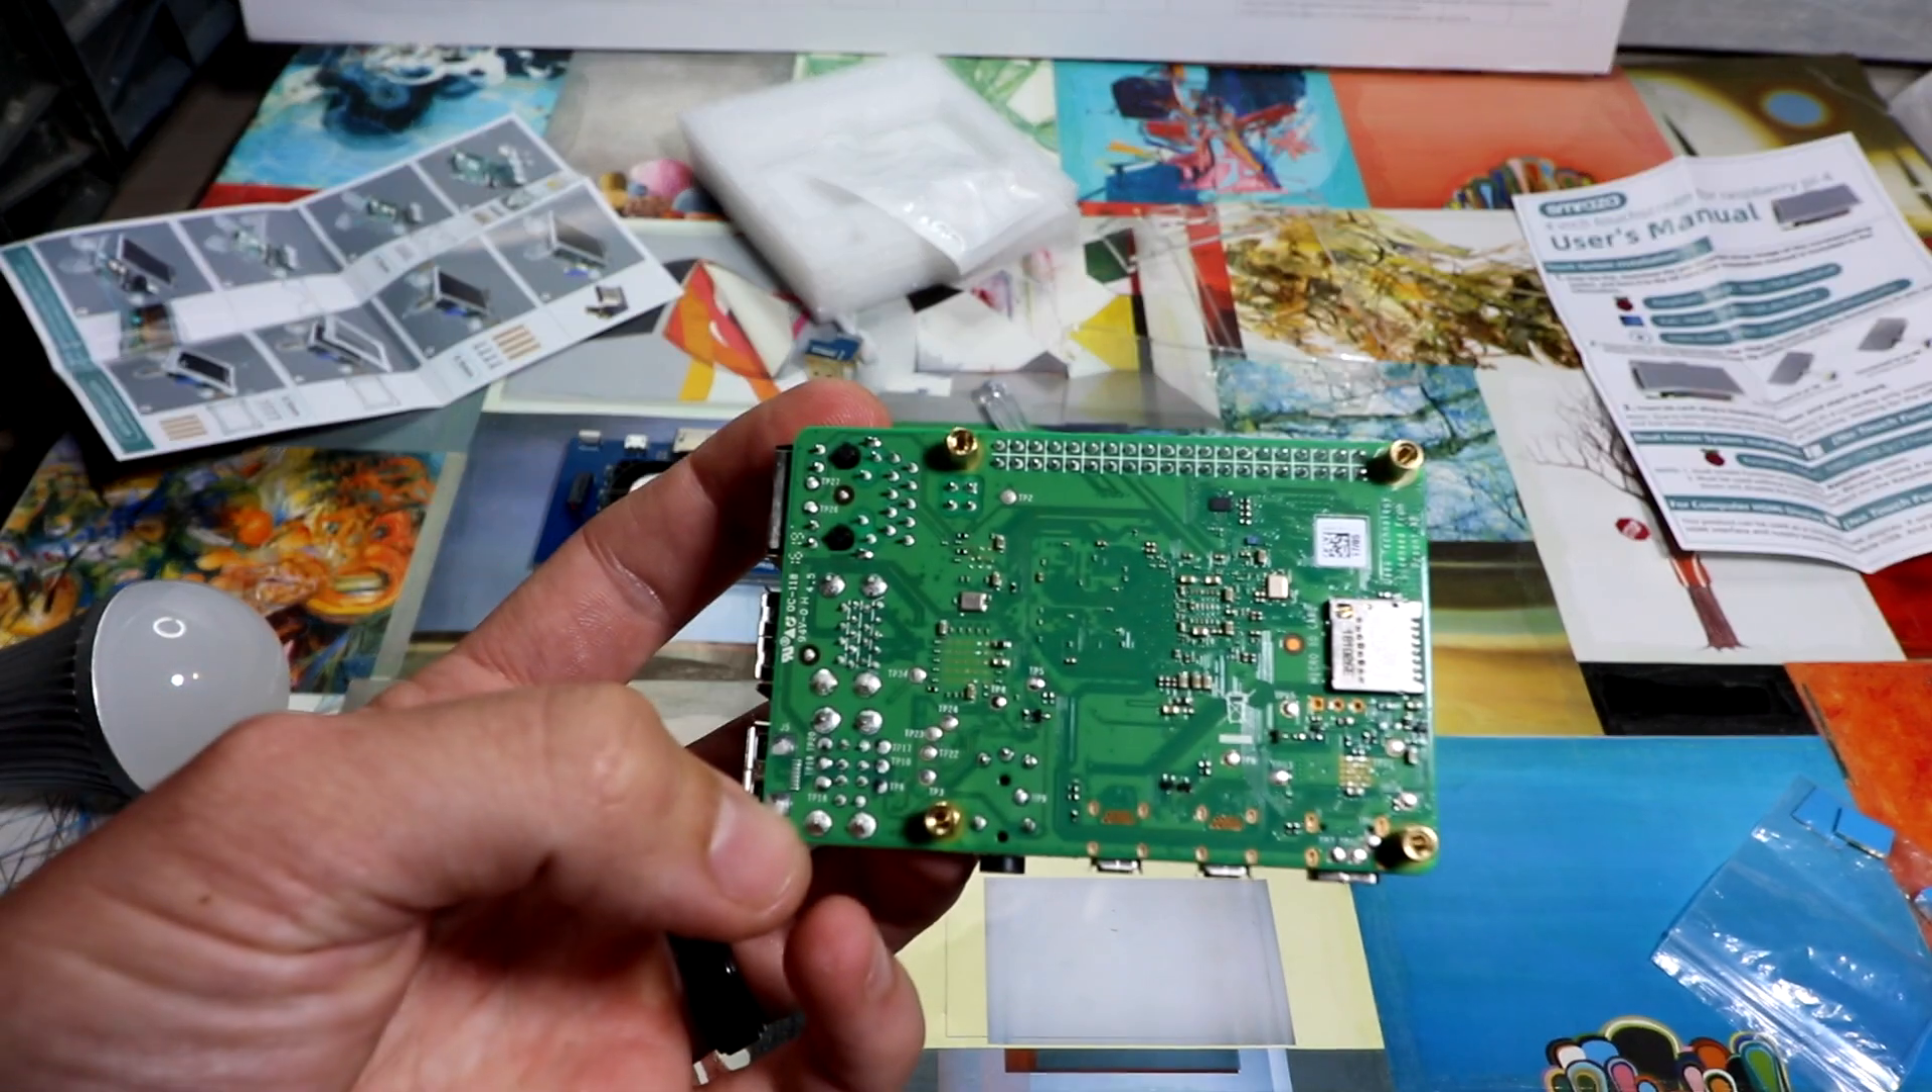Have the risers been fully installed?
Yes.